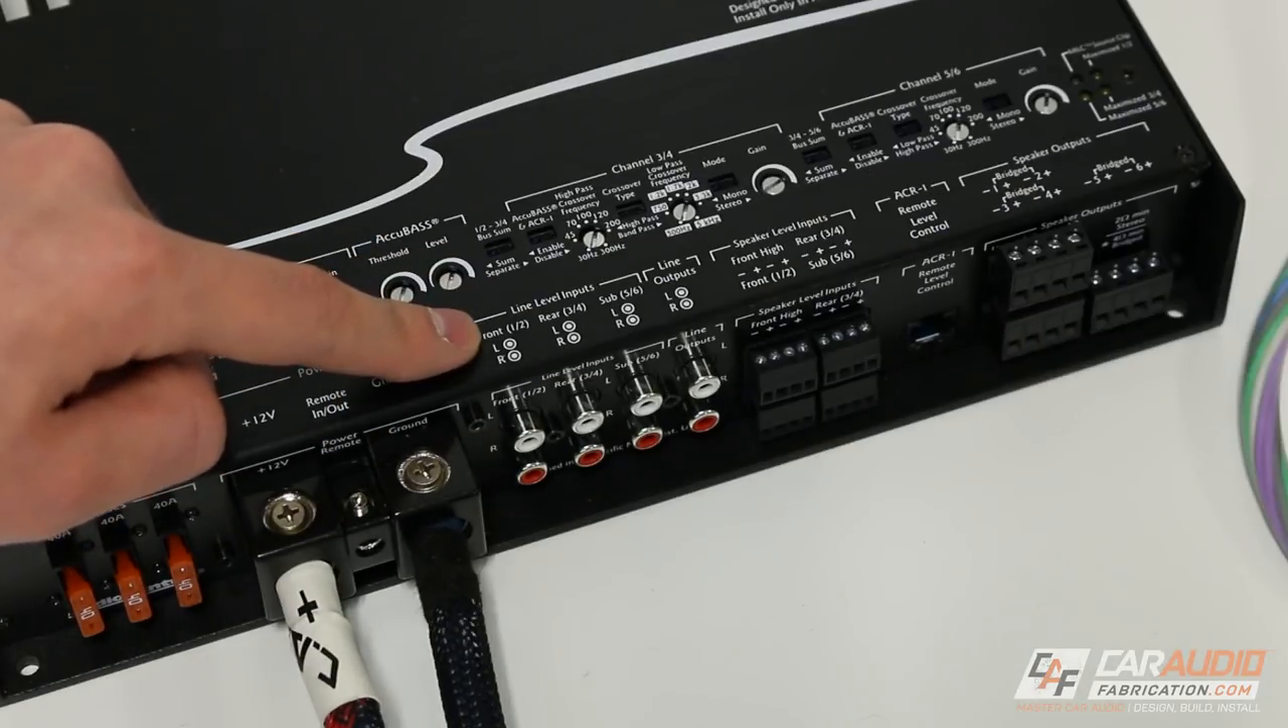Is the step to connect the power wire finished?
Yes.